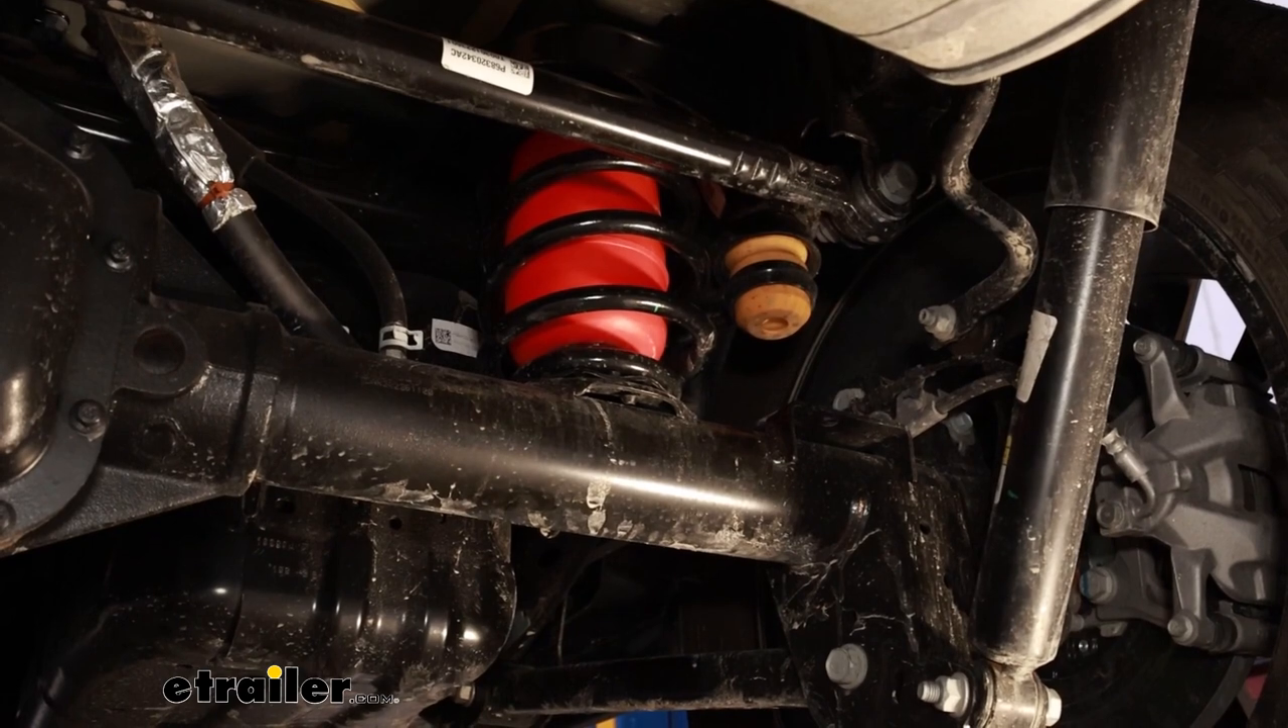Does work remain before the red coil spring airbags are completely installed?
No.